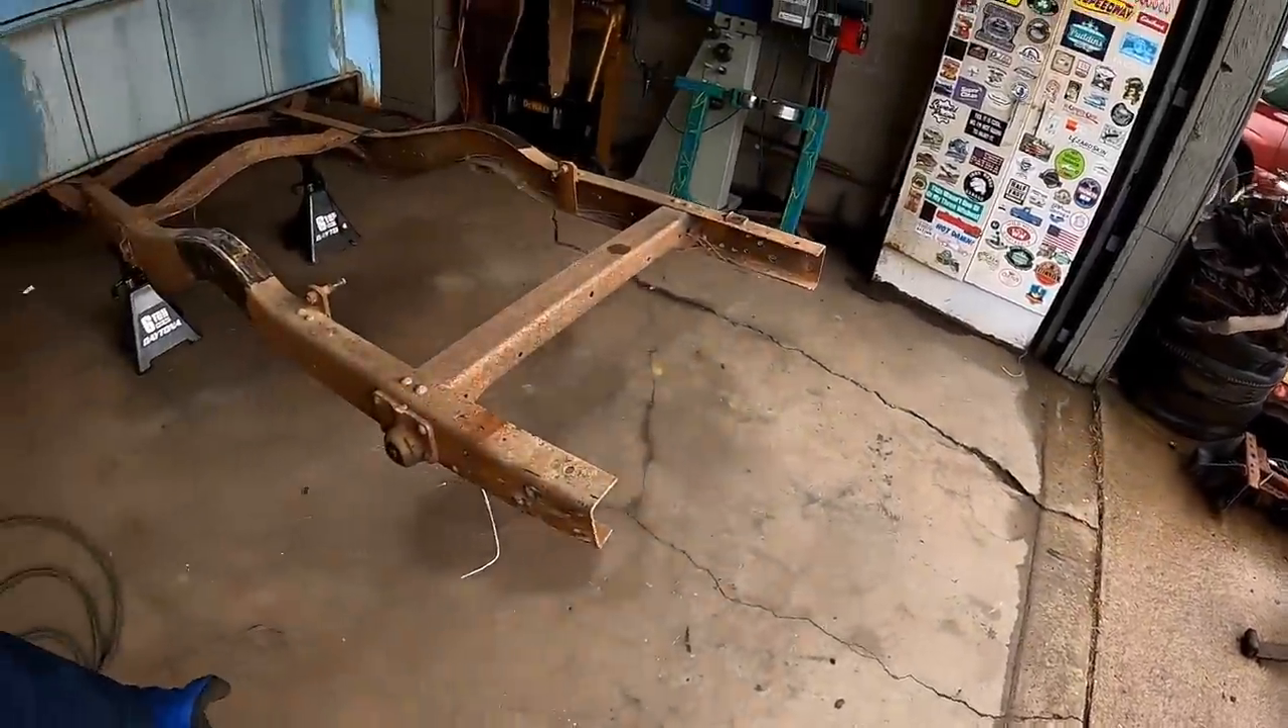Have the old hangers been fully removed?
No.